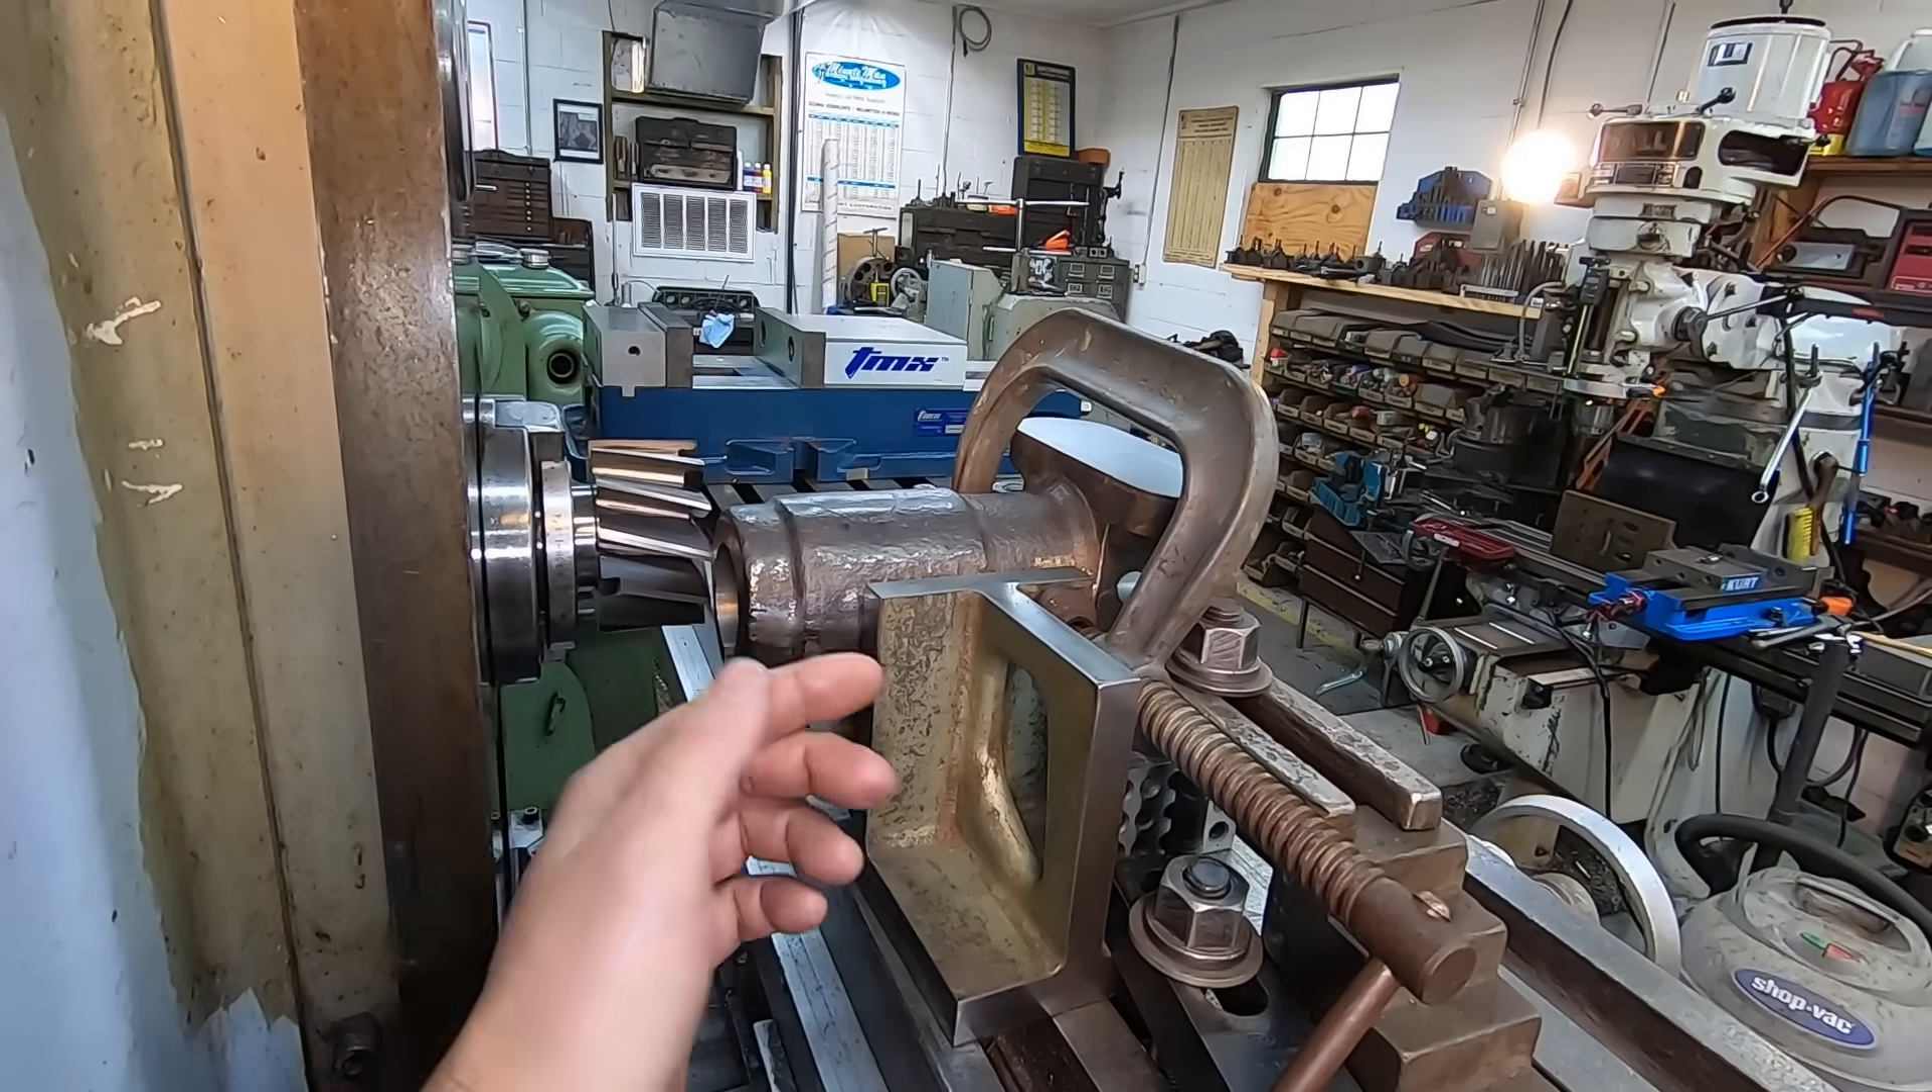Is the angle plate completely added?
Yes.